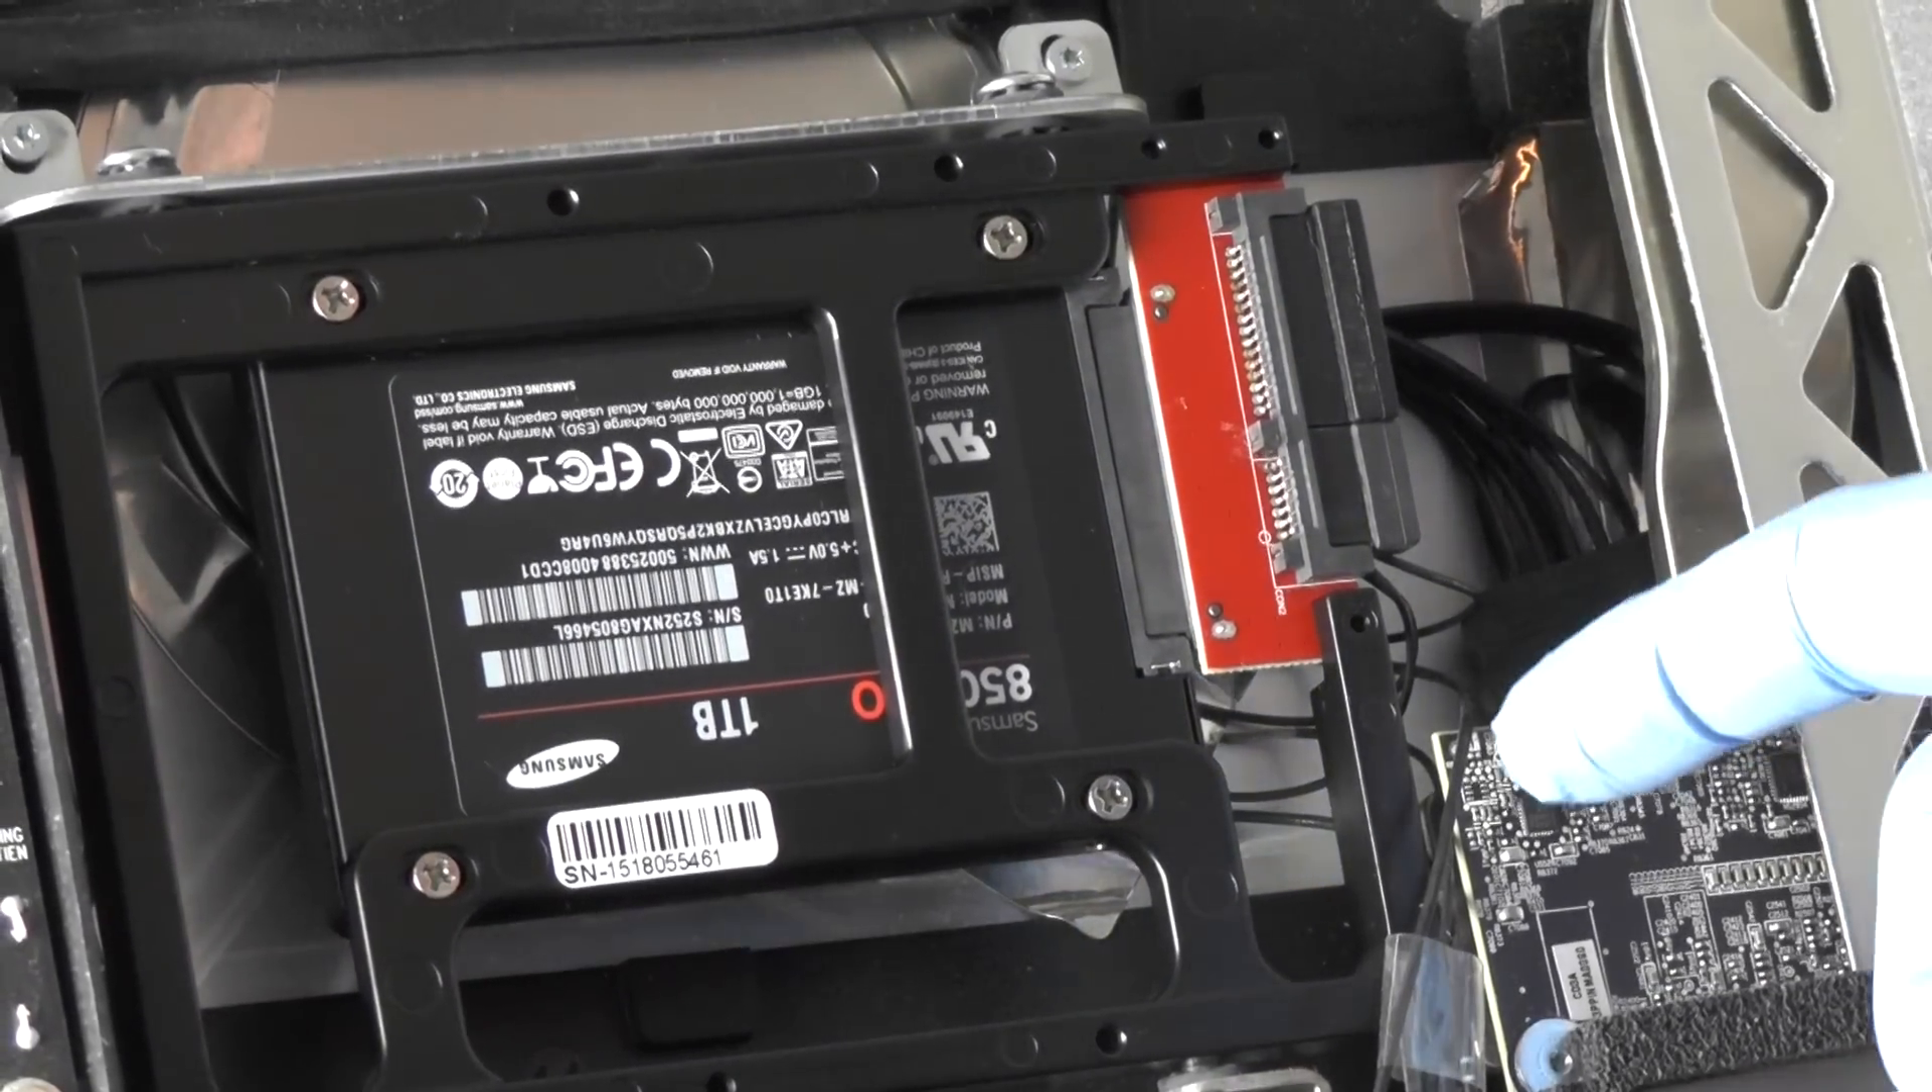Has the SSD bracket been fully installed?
Yes.